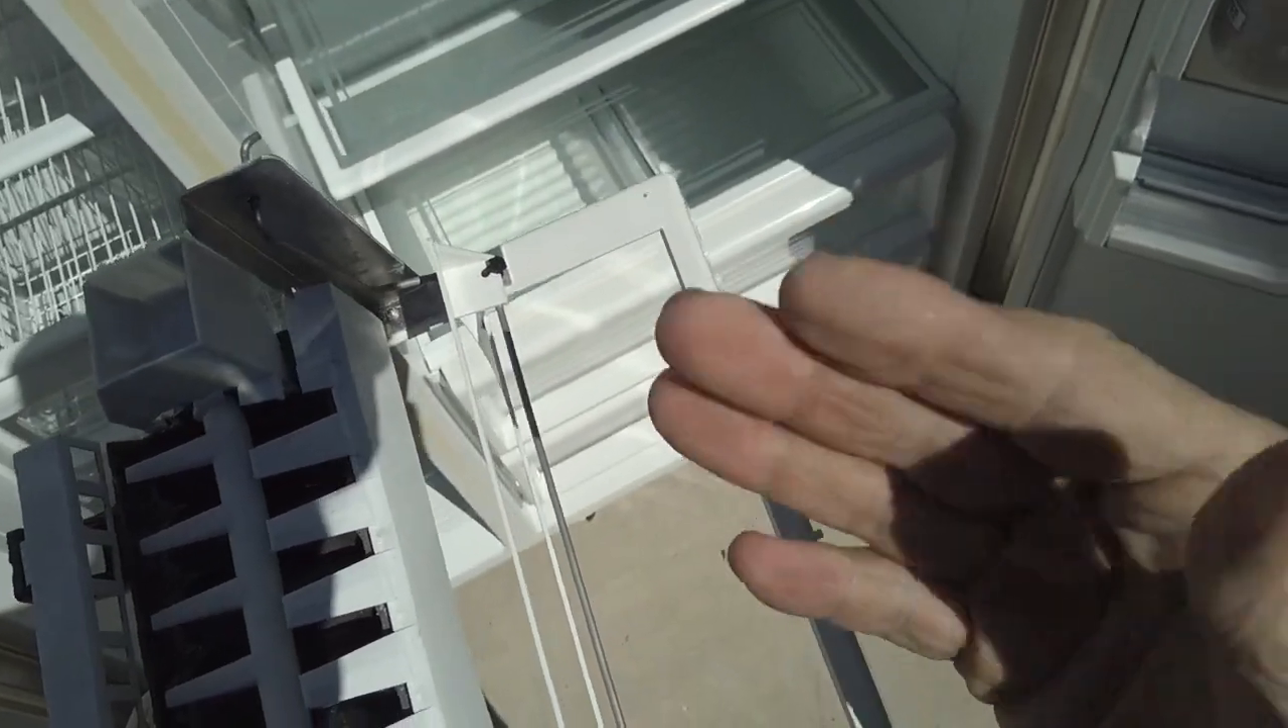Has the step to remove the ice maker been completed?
Yes.